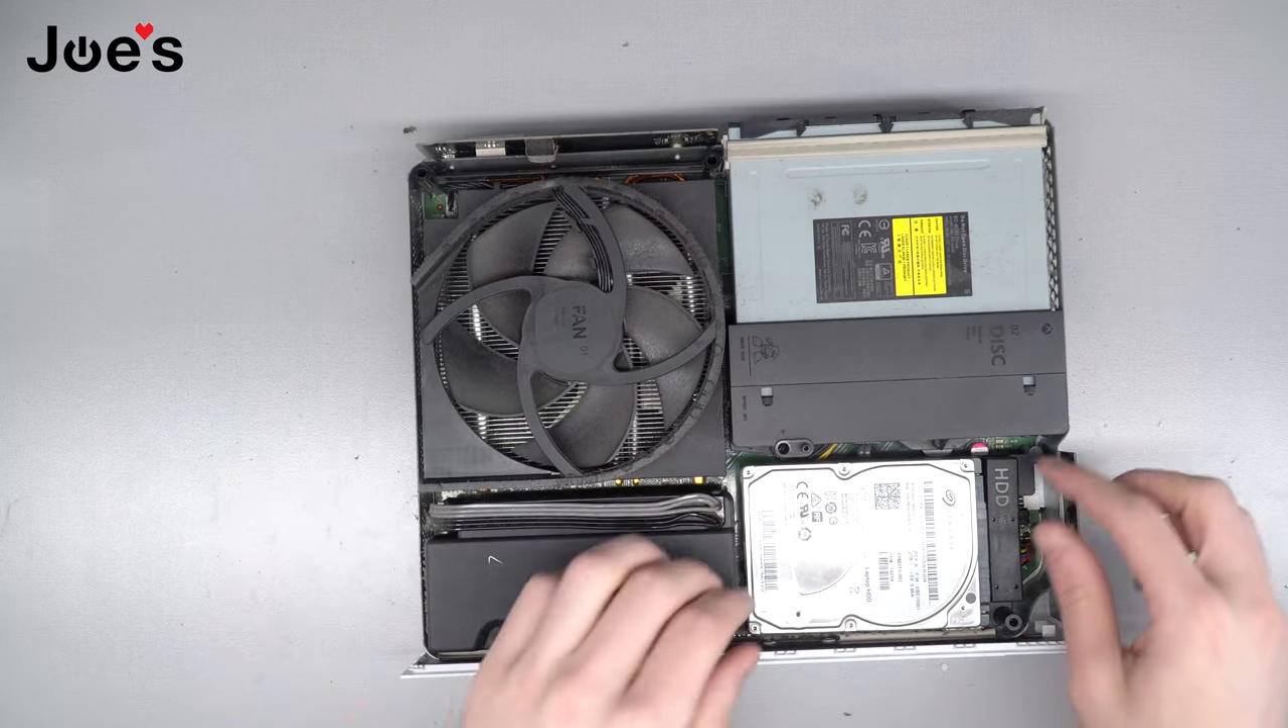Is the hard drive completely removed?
No.